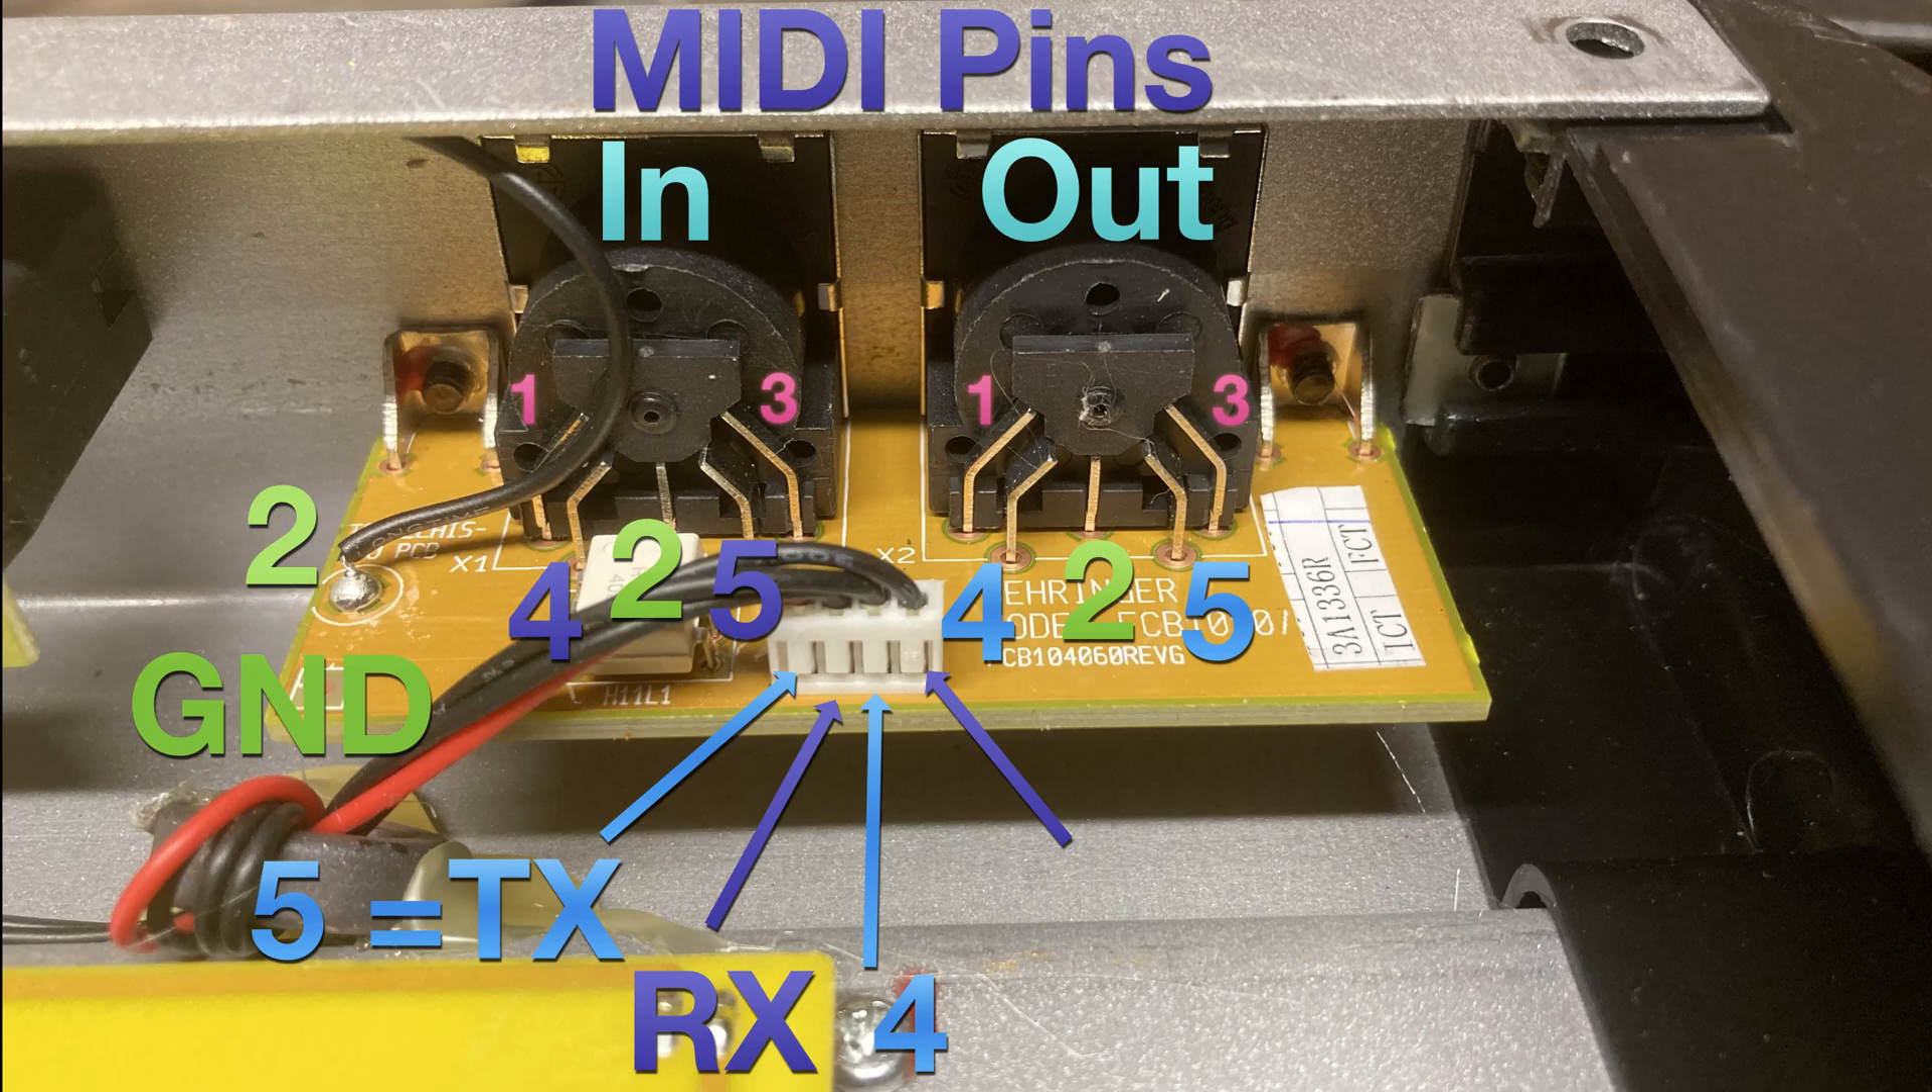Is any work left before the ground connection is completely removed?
Yes.